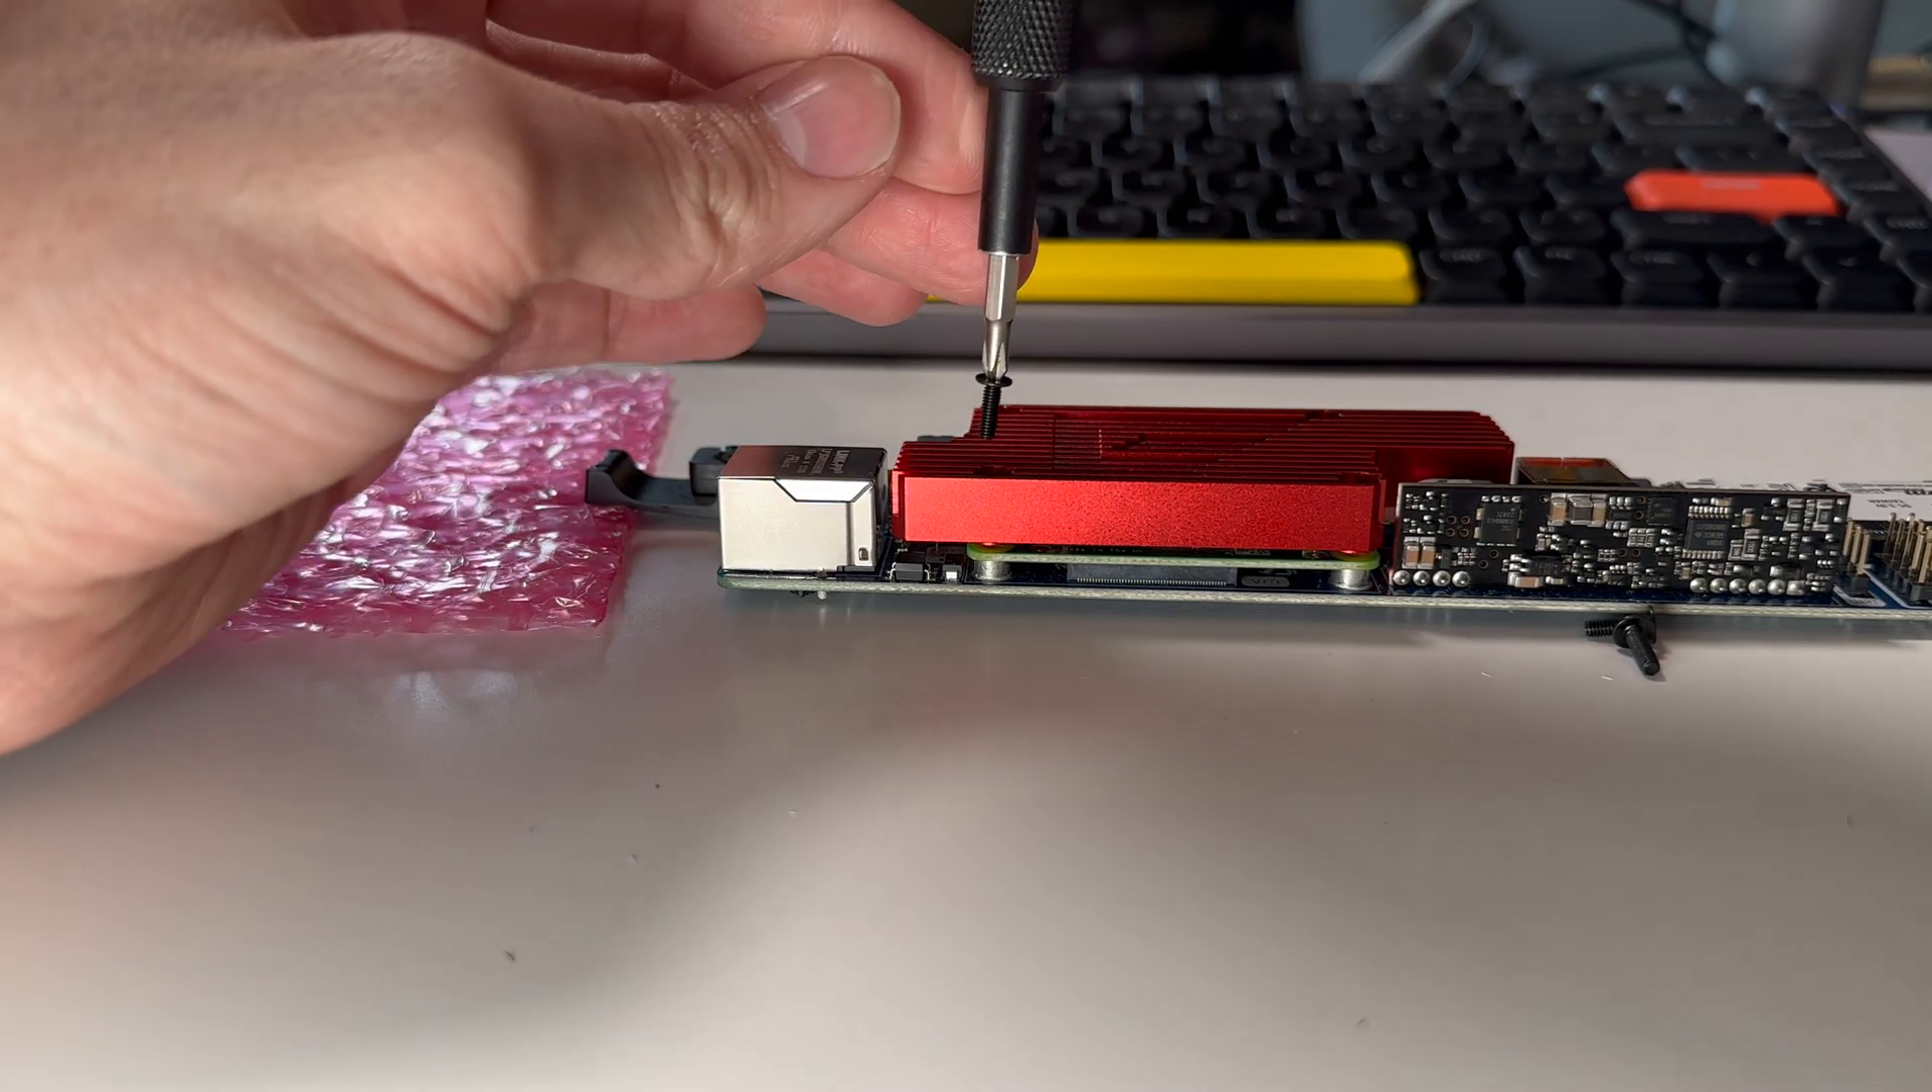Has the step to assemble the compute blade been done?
No.